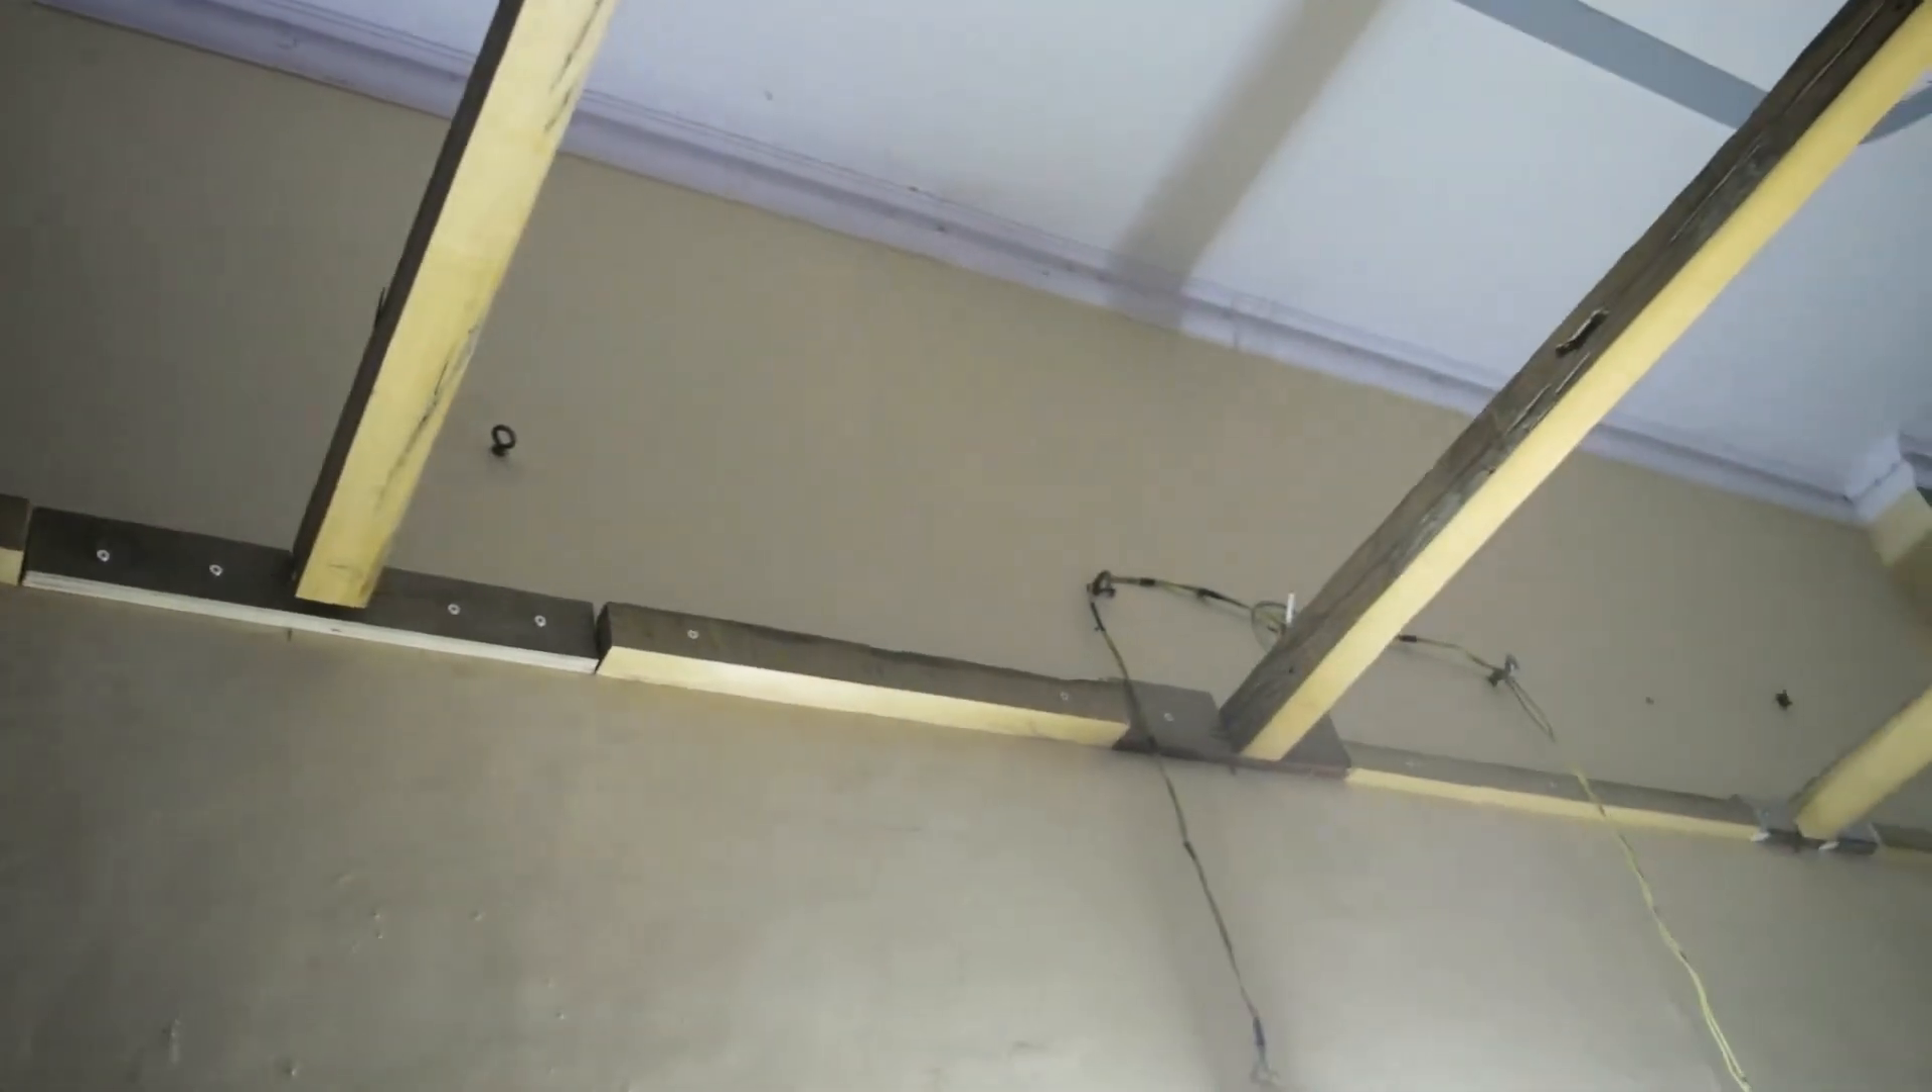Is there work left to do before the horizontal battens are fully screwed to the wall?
No.